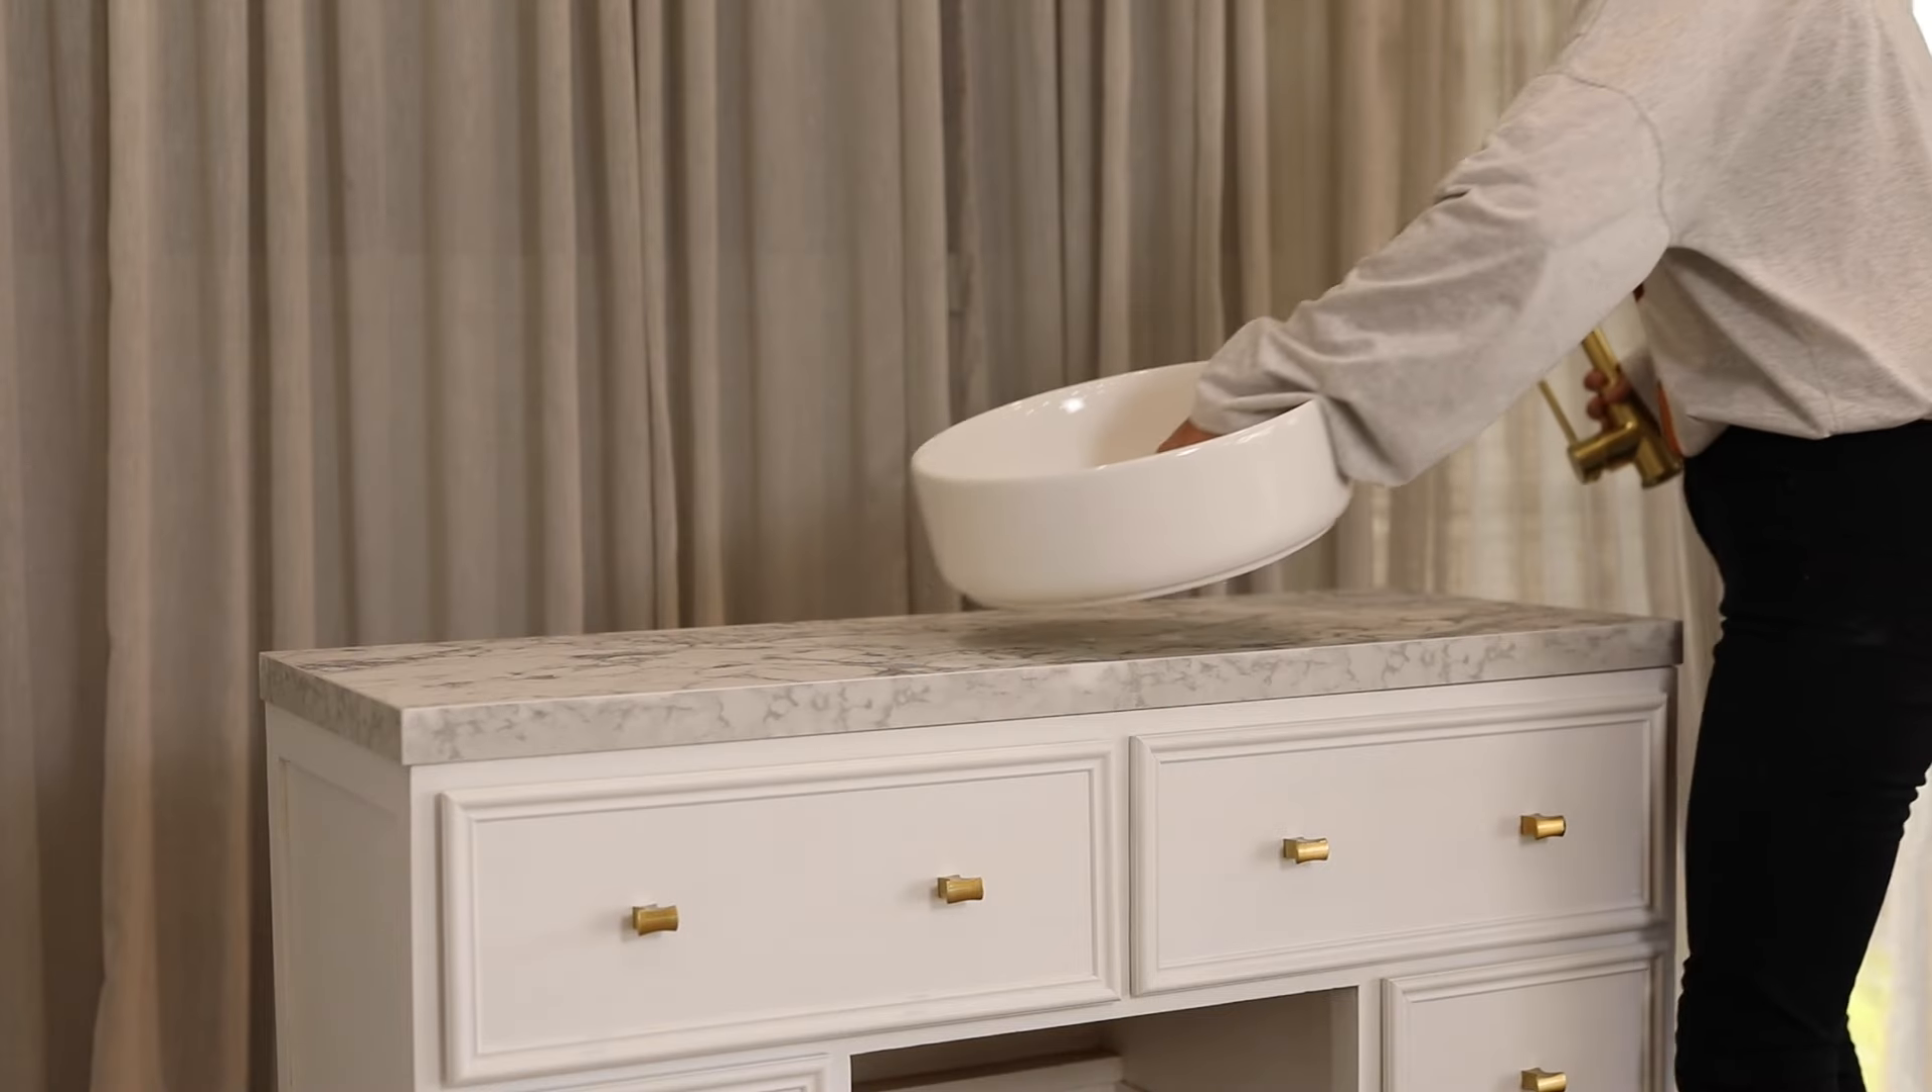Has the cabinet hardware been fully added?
Yes.